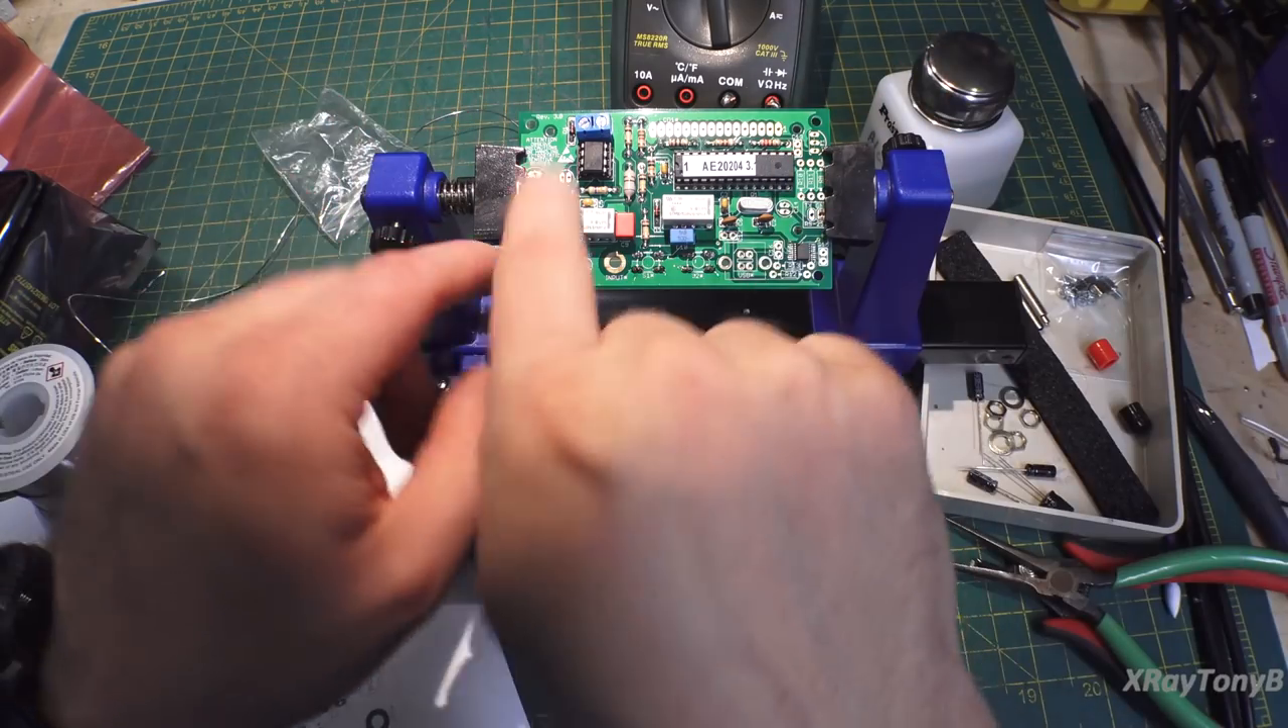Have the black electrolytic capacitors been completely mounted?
No.